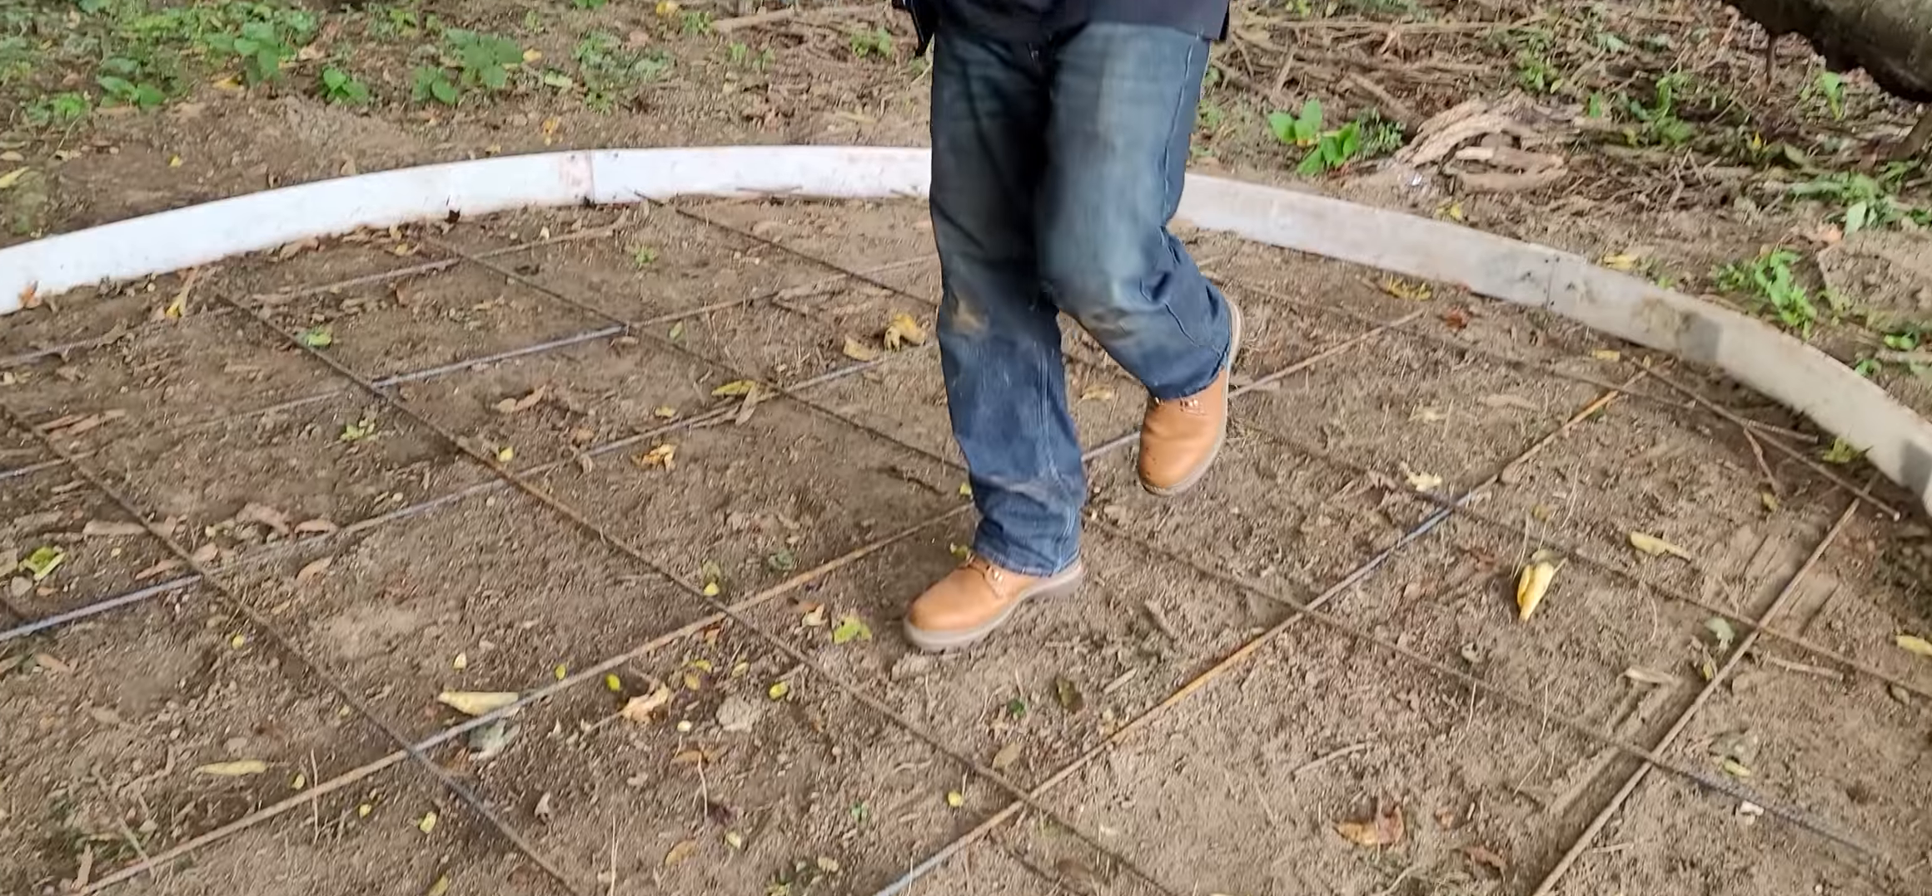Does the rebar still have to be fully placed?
No.